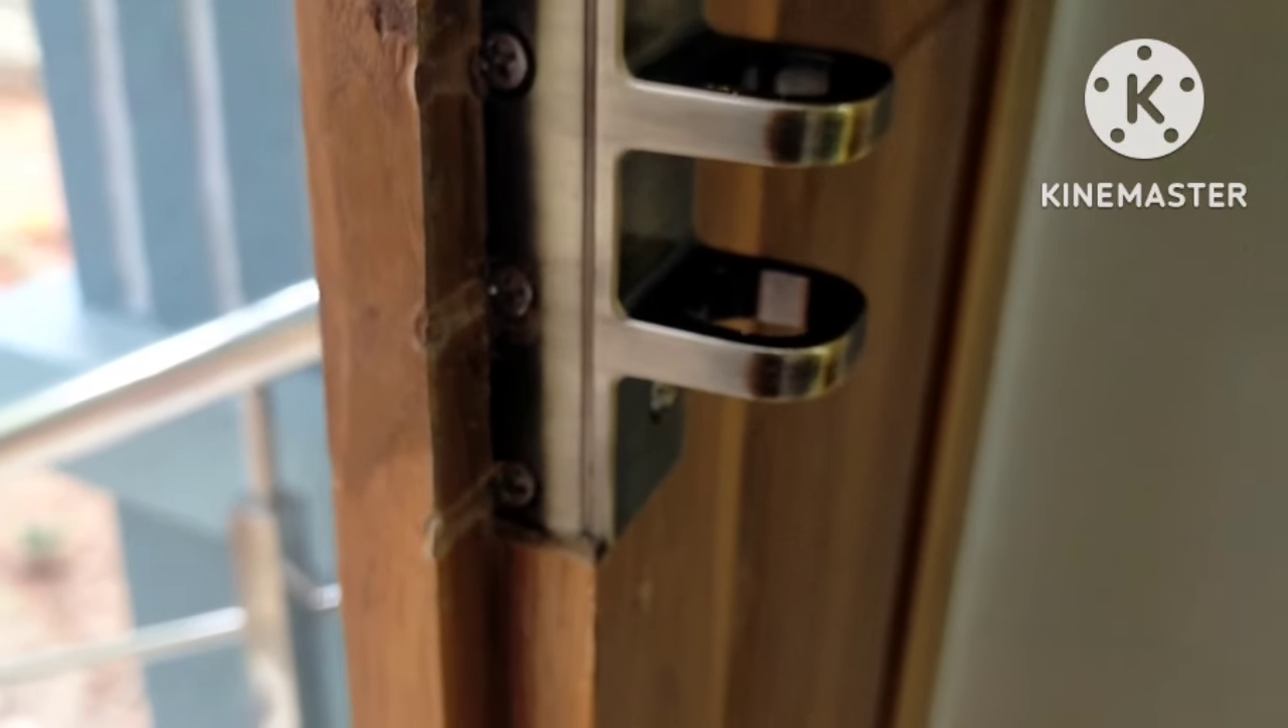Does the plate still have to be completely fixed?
No.